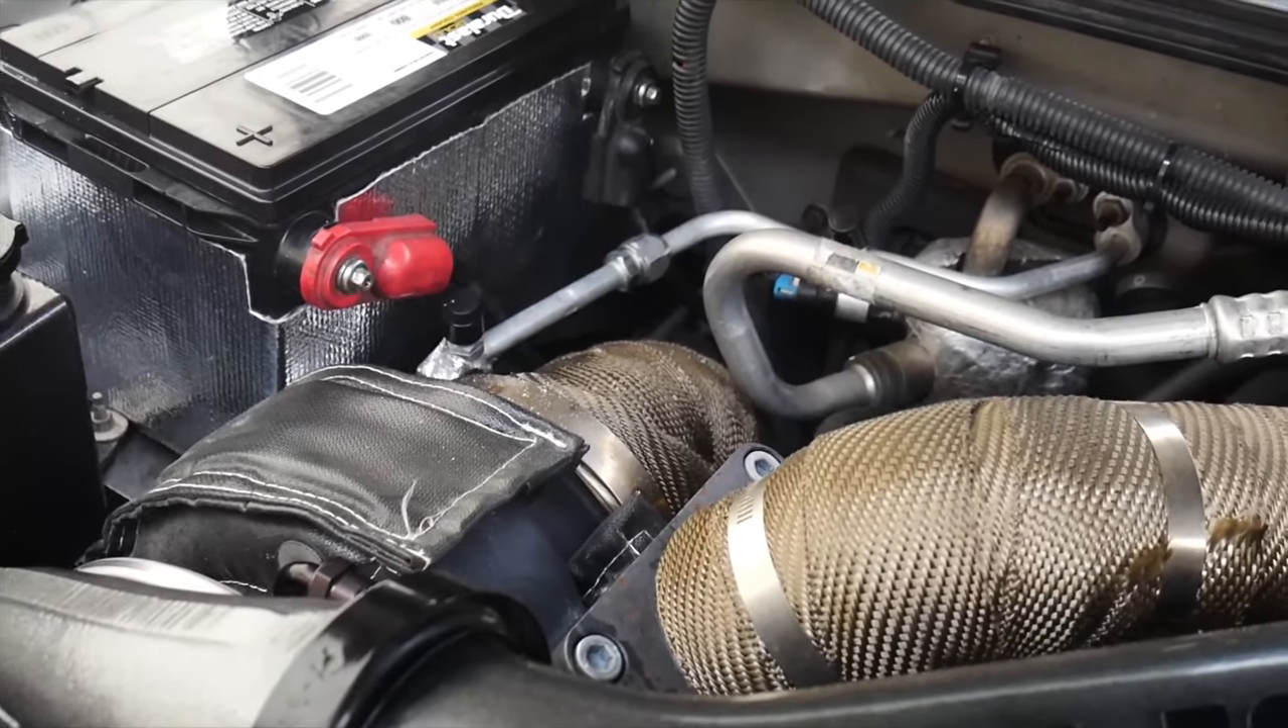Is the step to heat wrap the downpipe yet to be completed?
No.